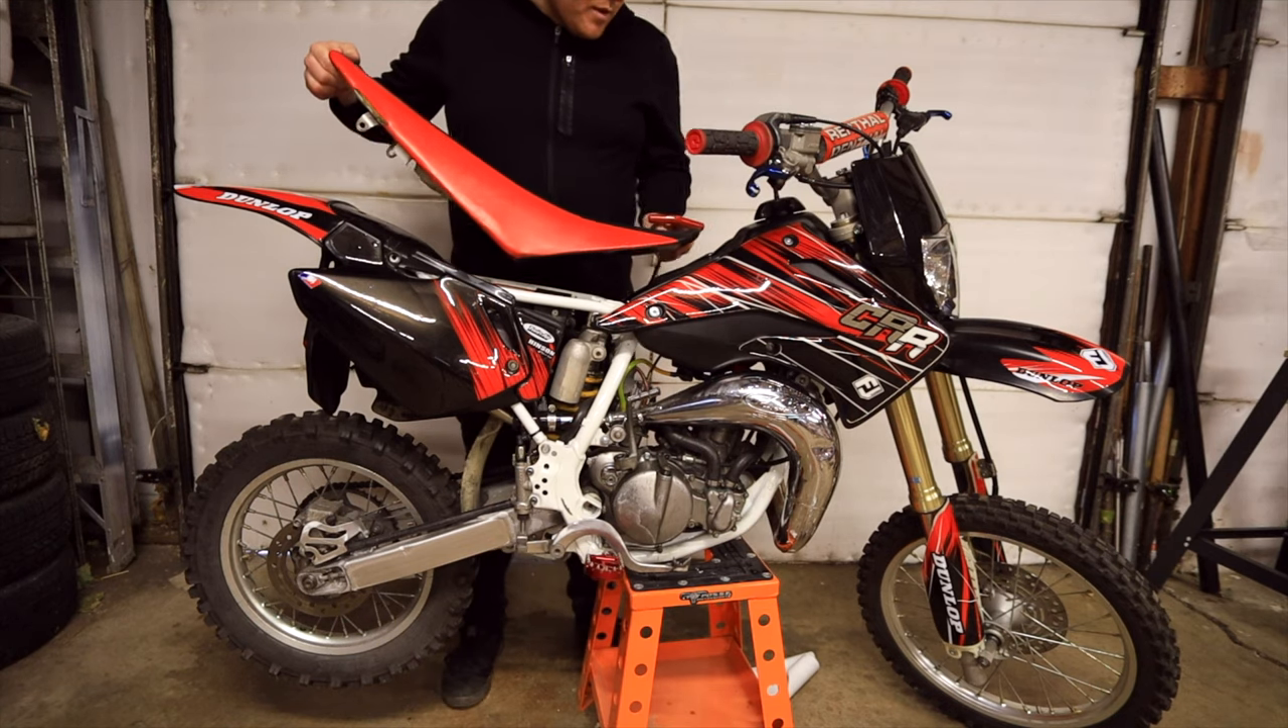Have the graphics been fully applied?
Yes.